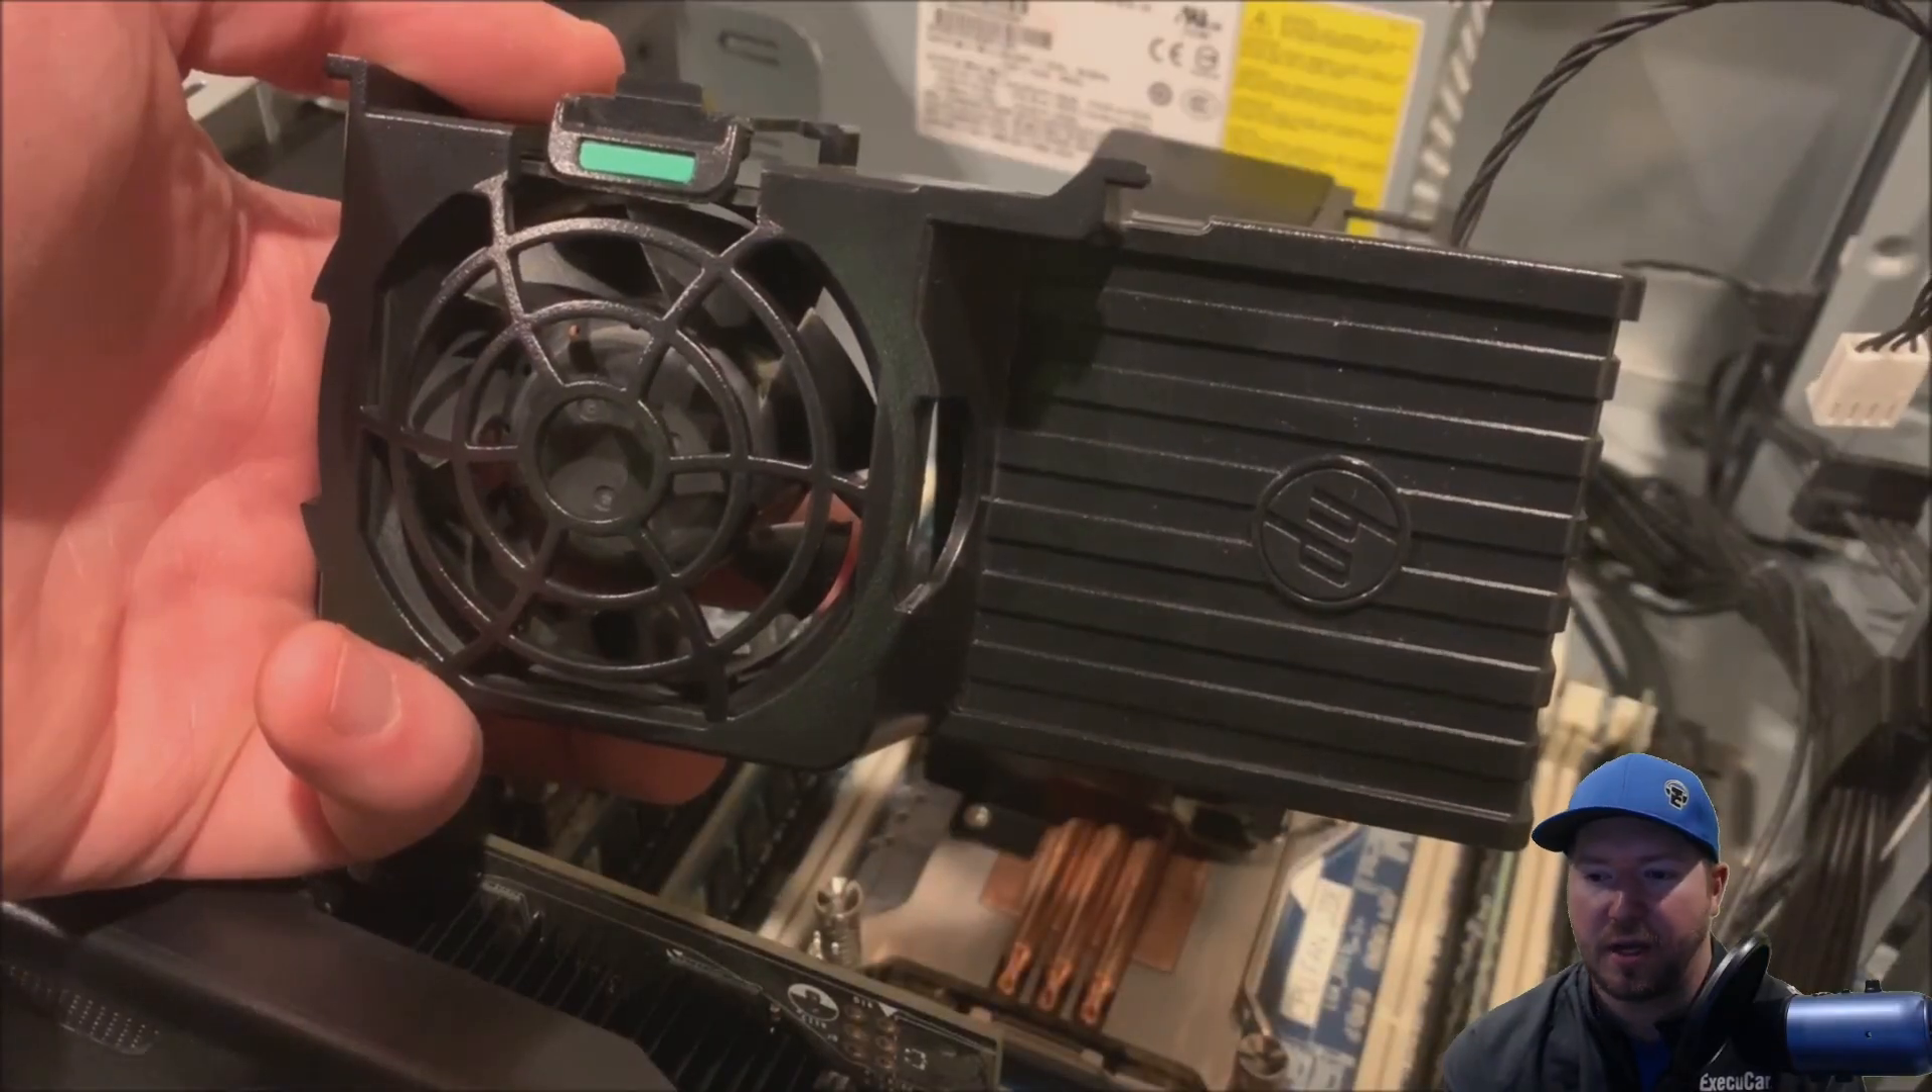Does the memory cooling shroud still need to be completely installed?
Yes.